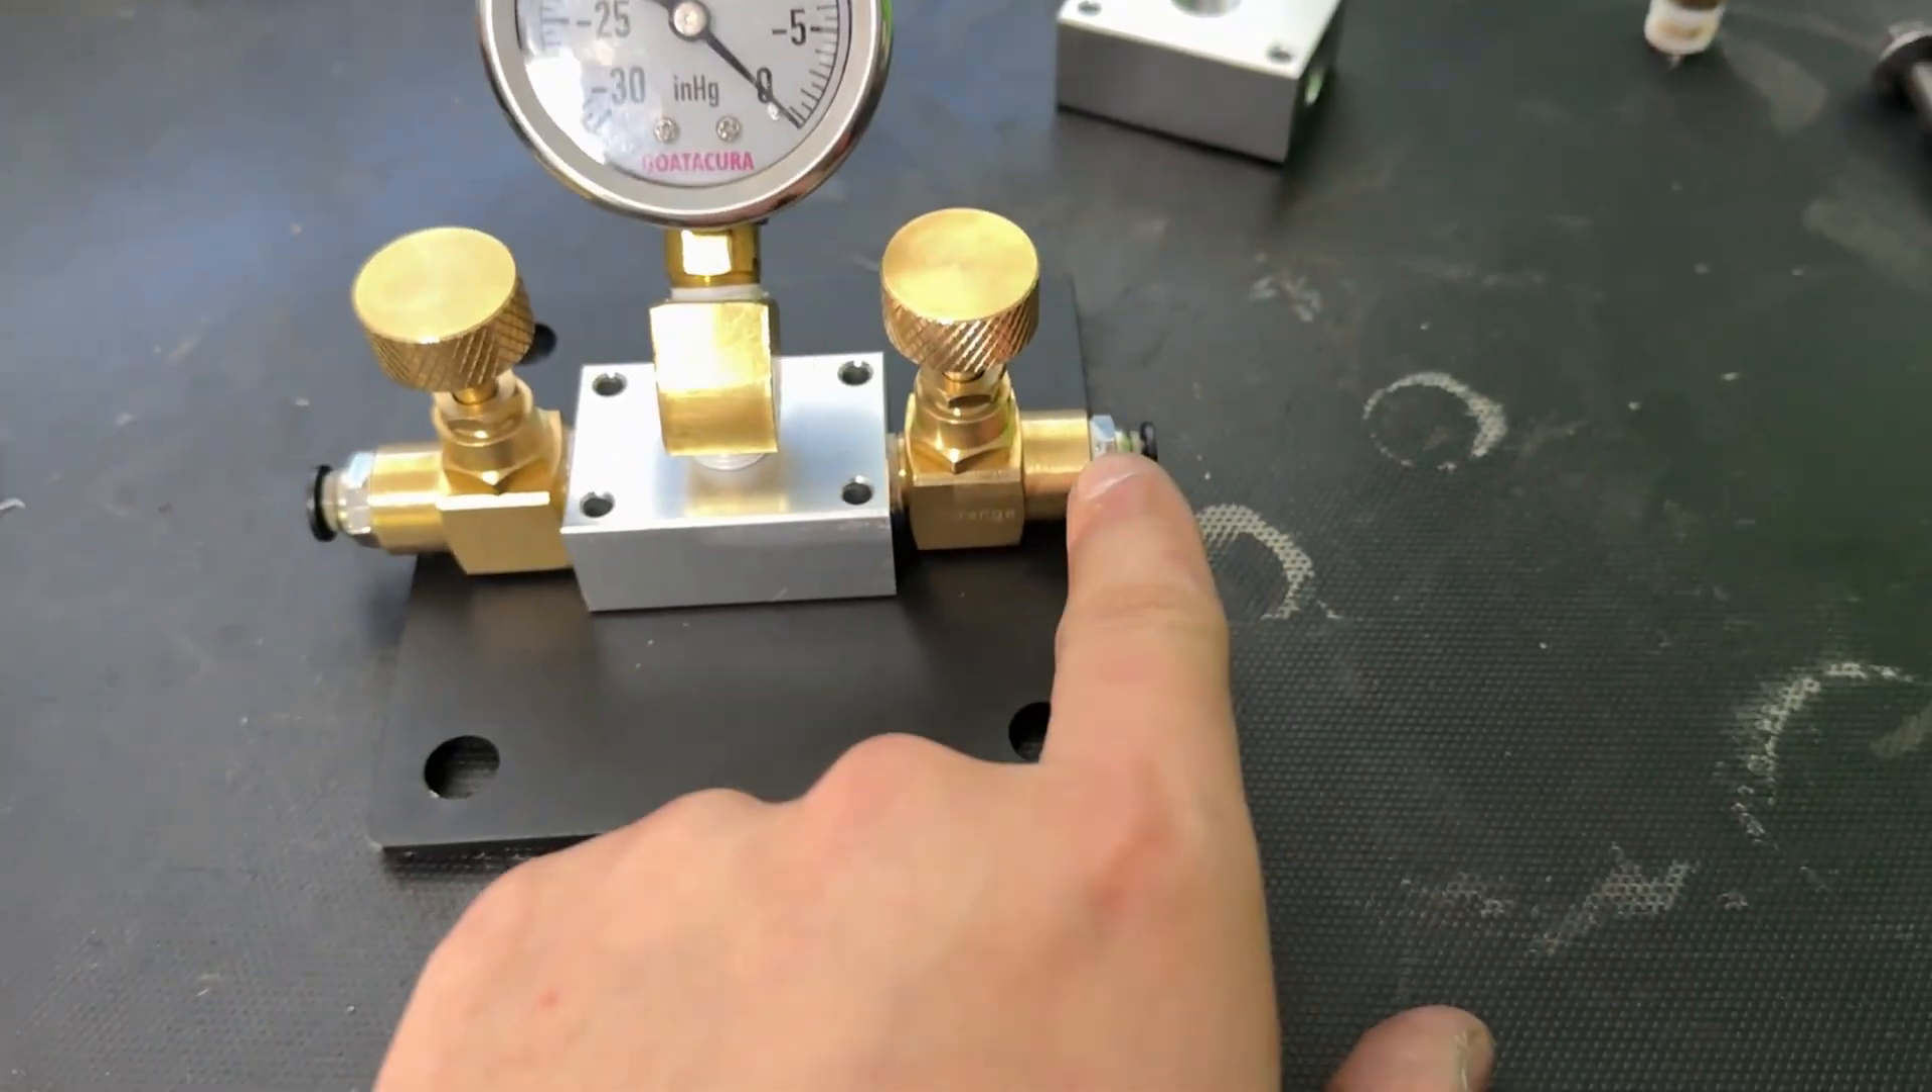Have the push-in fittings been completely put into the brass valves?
Yes.